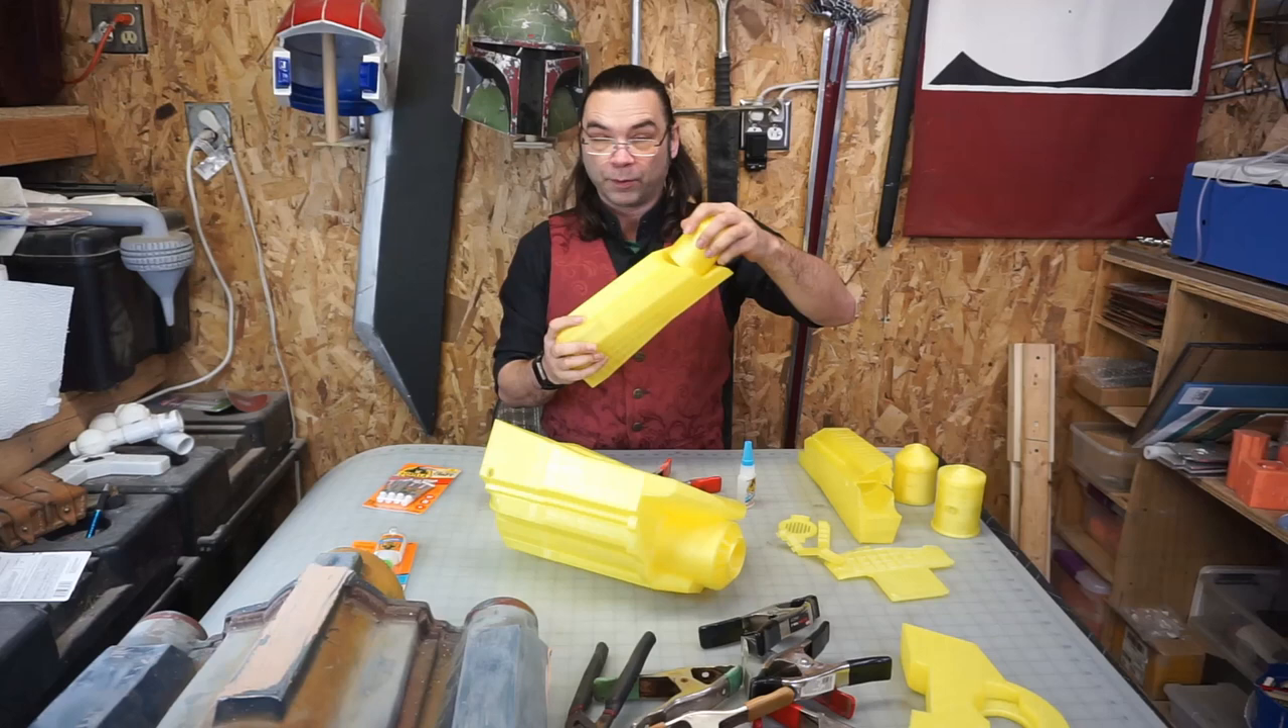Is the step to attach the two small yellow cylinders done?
No.